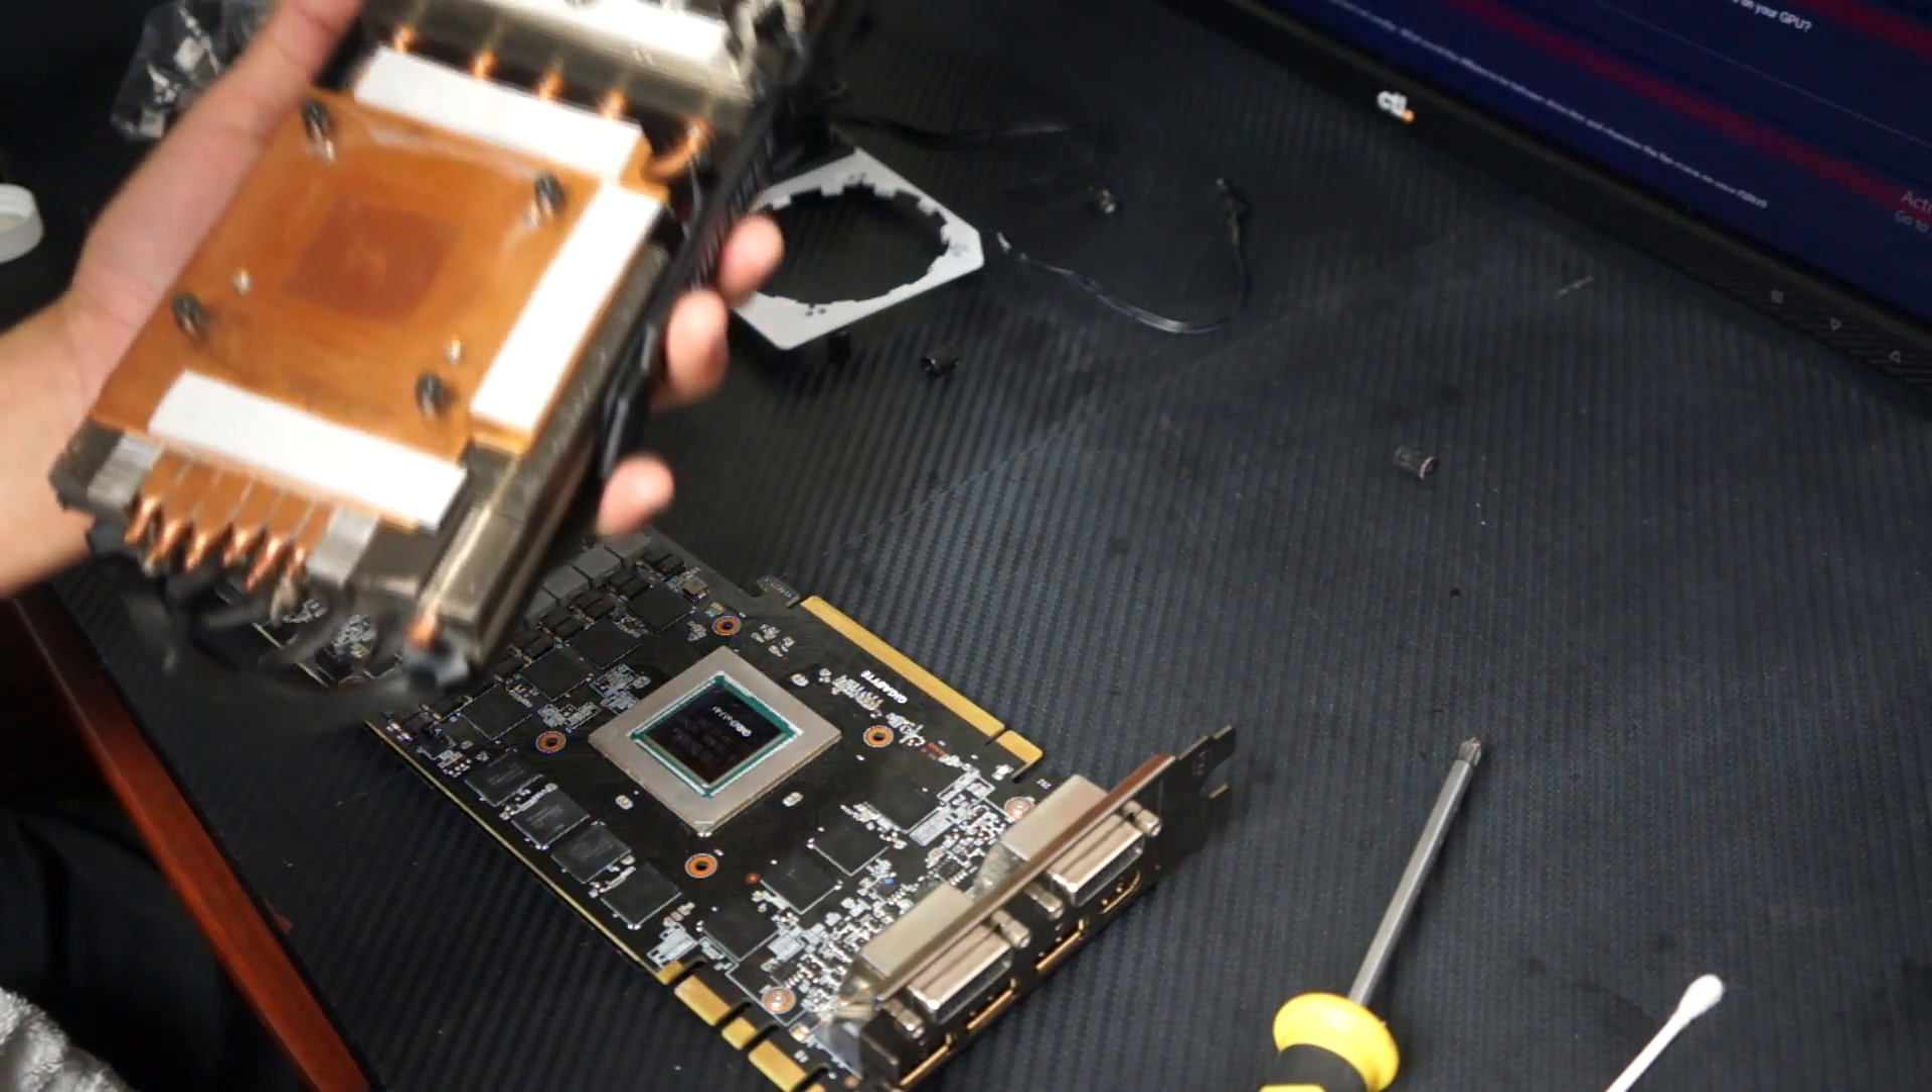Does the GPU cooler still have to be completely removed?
No.